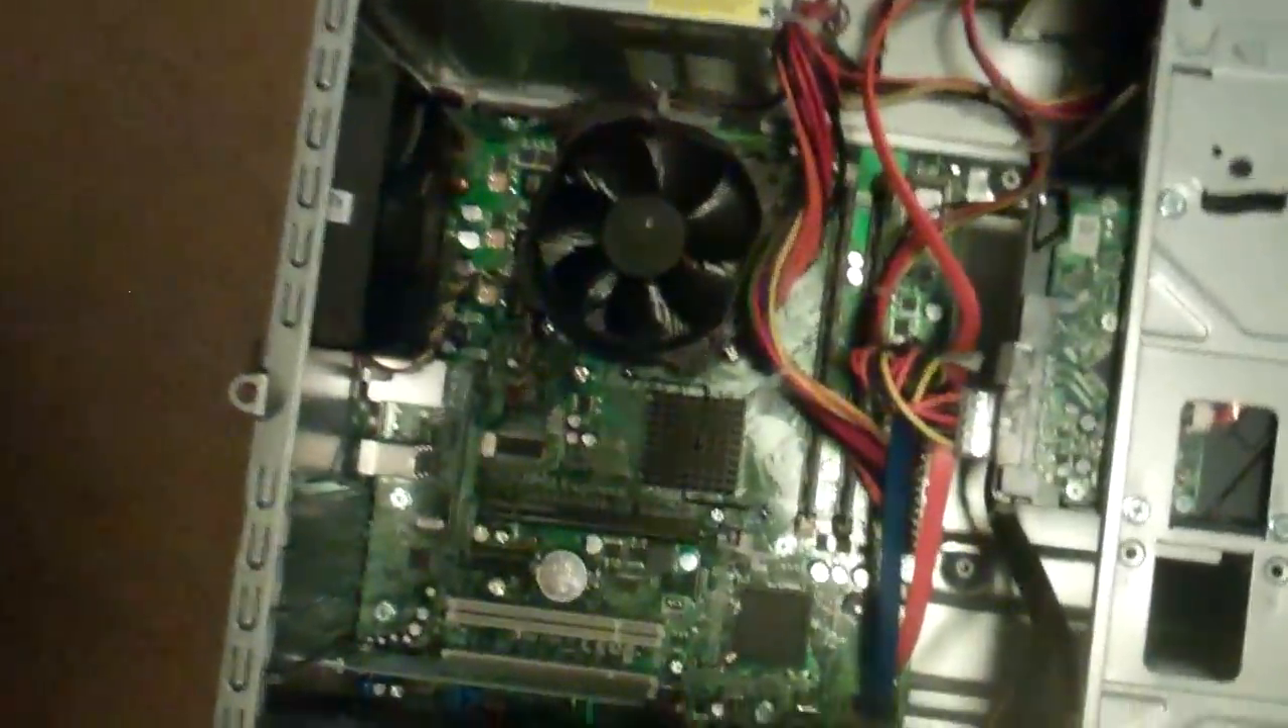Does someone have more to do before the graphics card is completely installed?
Yes.